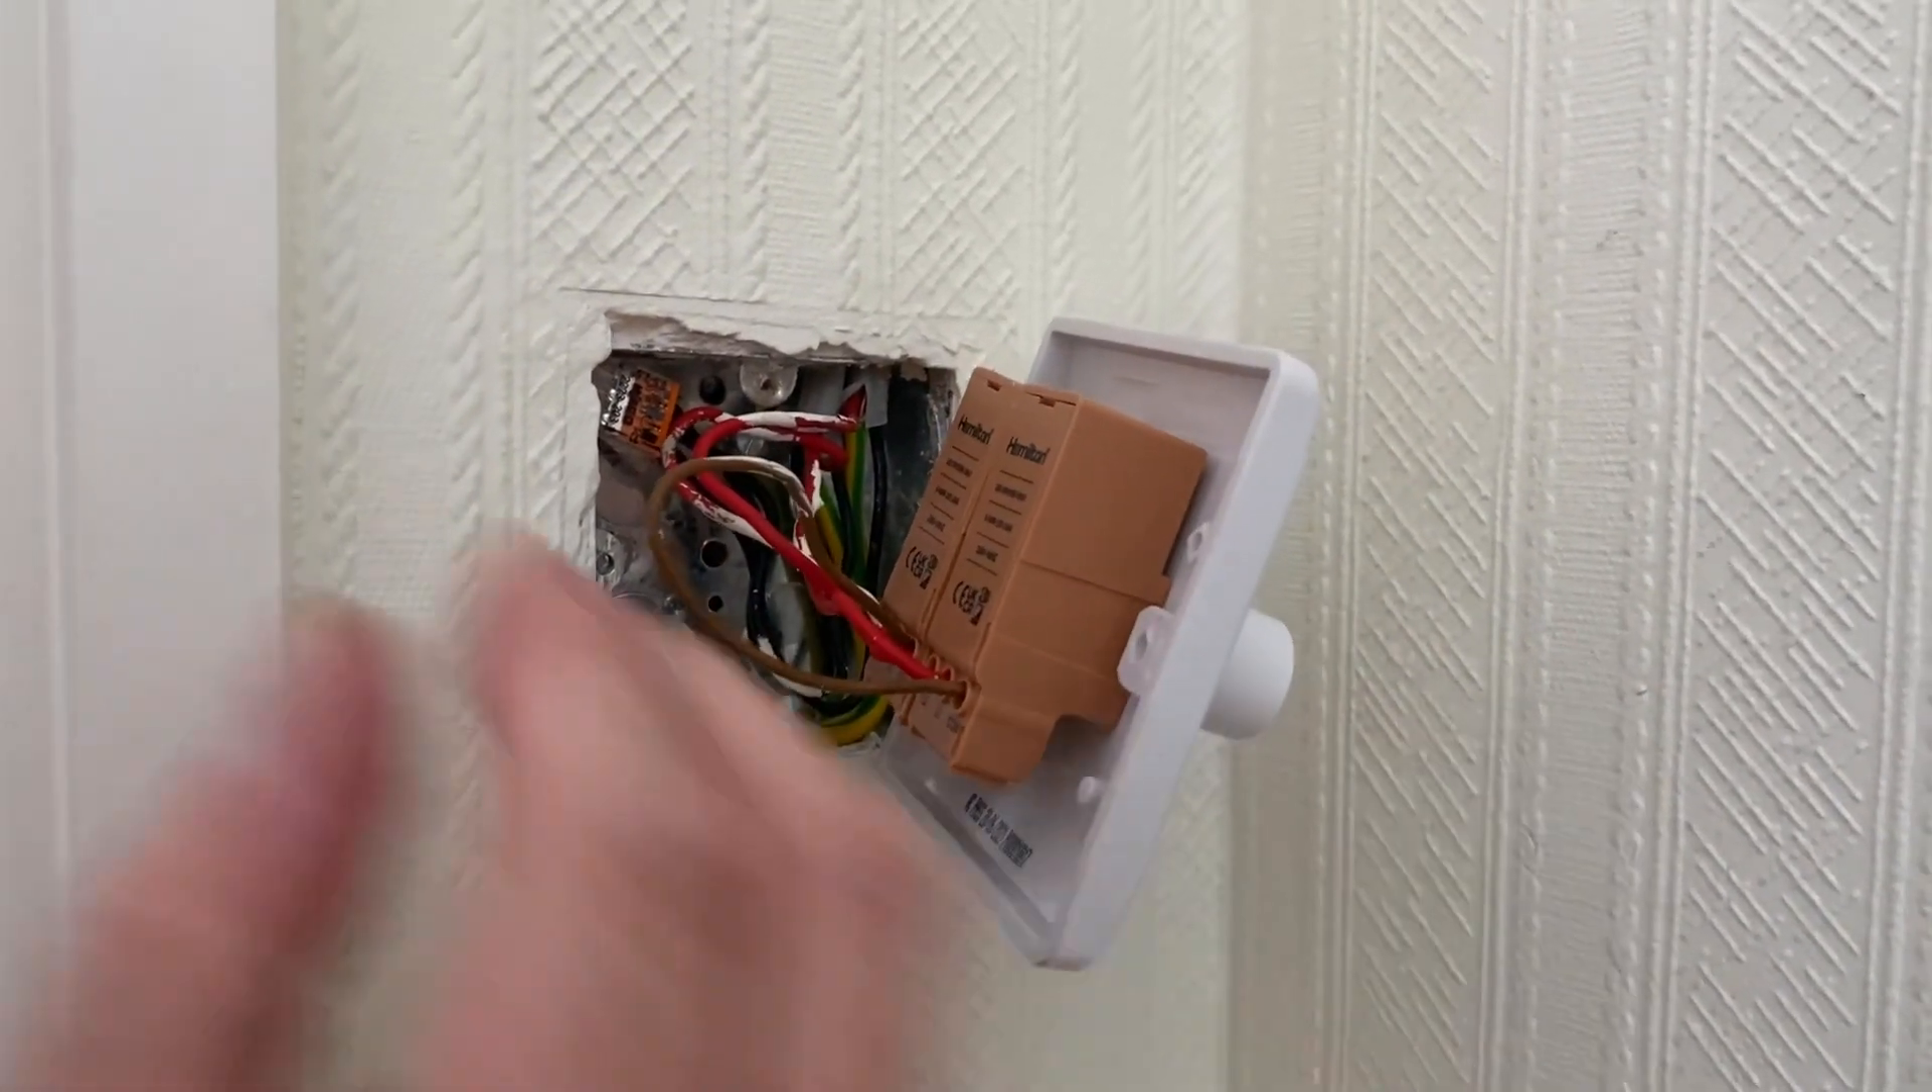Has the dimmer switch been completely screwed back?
No.